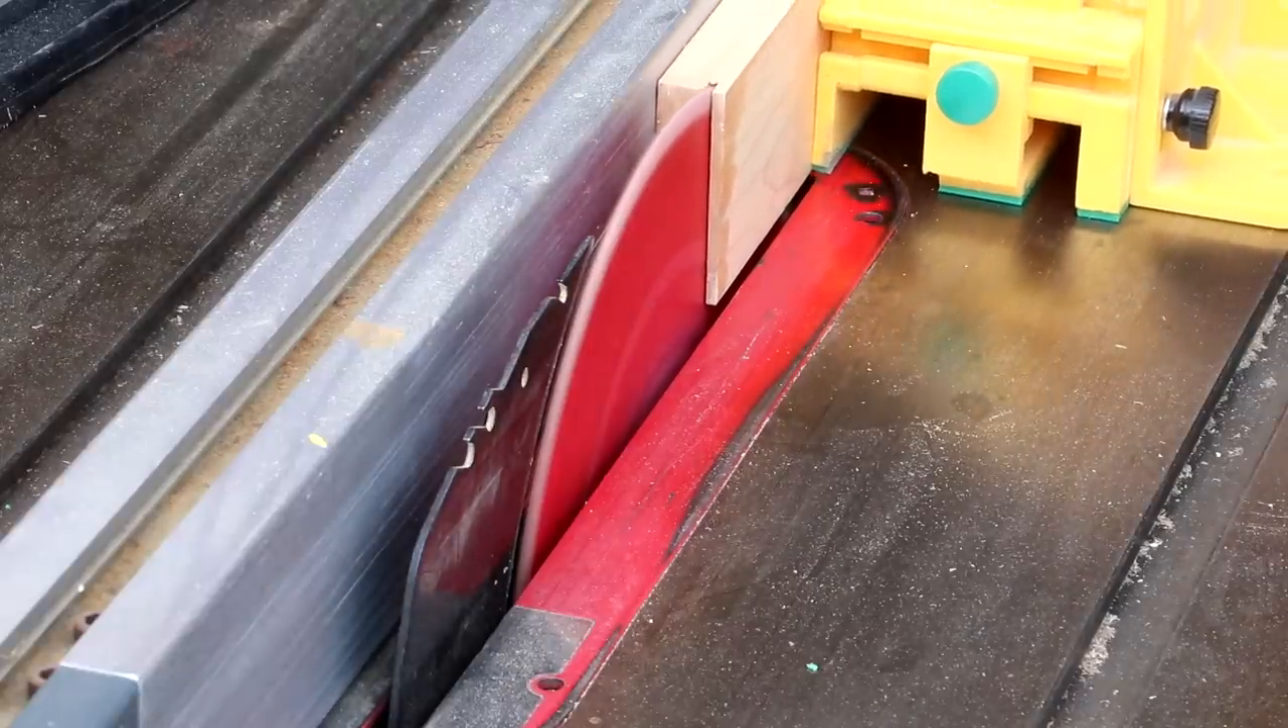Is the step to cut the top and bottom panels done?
No.